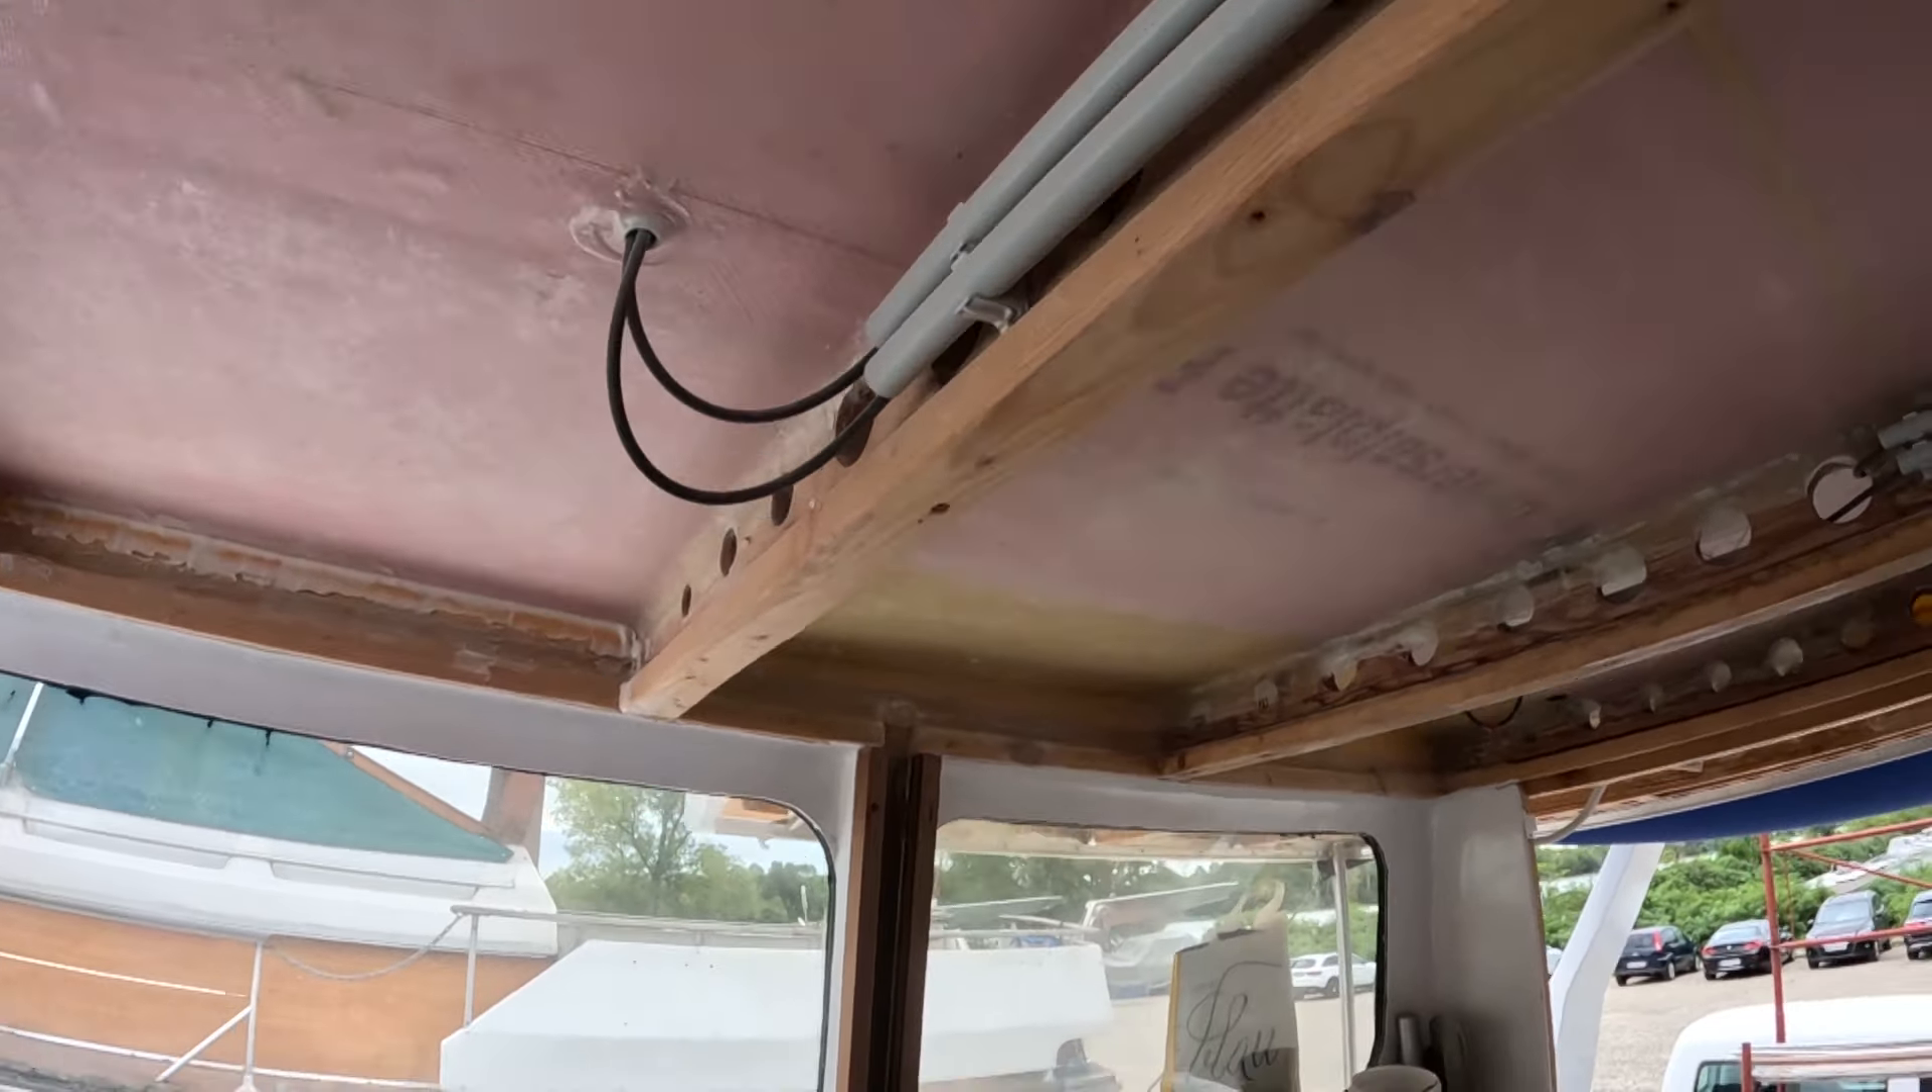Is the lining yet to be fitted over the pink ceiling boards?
Yes.